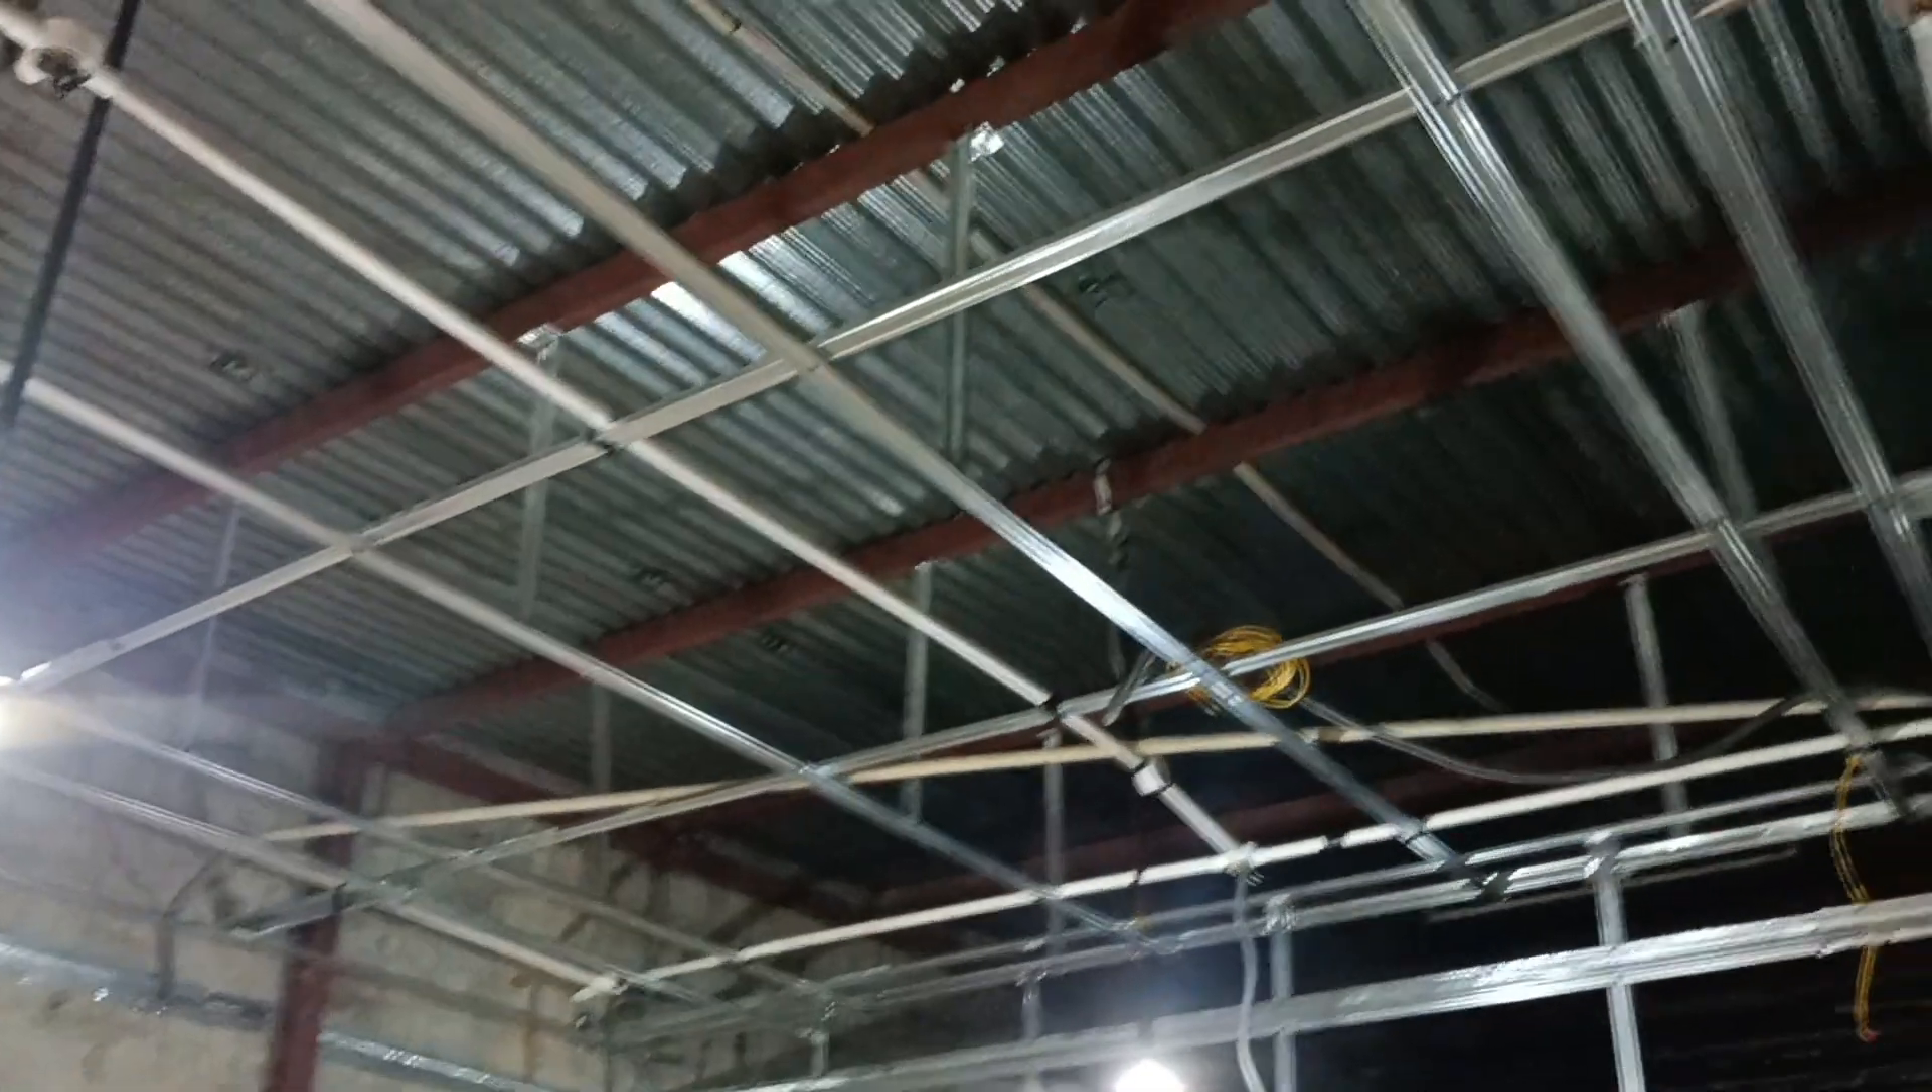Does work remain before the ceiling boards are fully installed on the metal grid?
Yes.